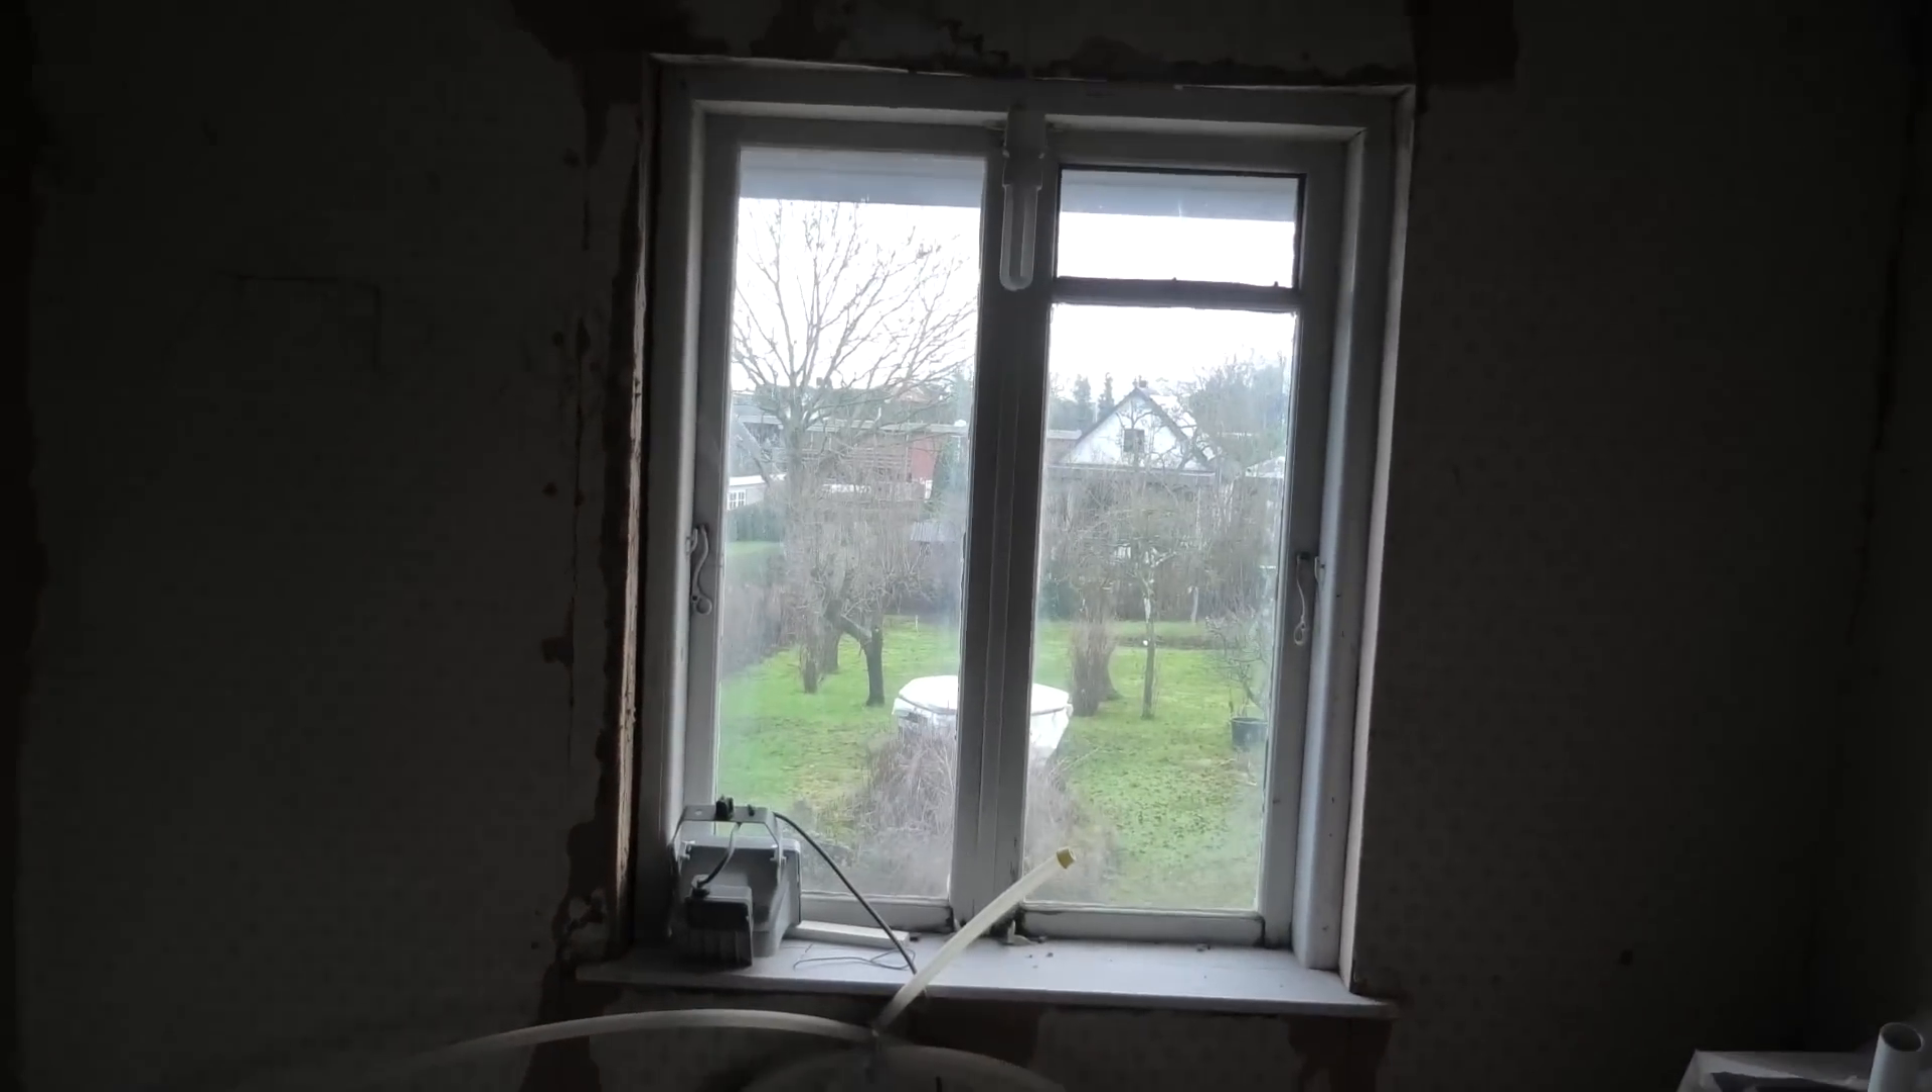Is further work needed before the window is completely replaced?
Yes.